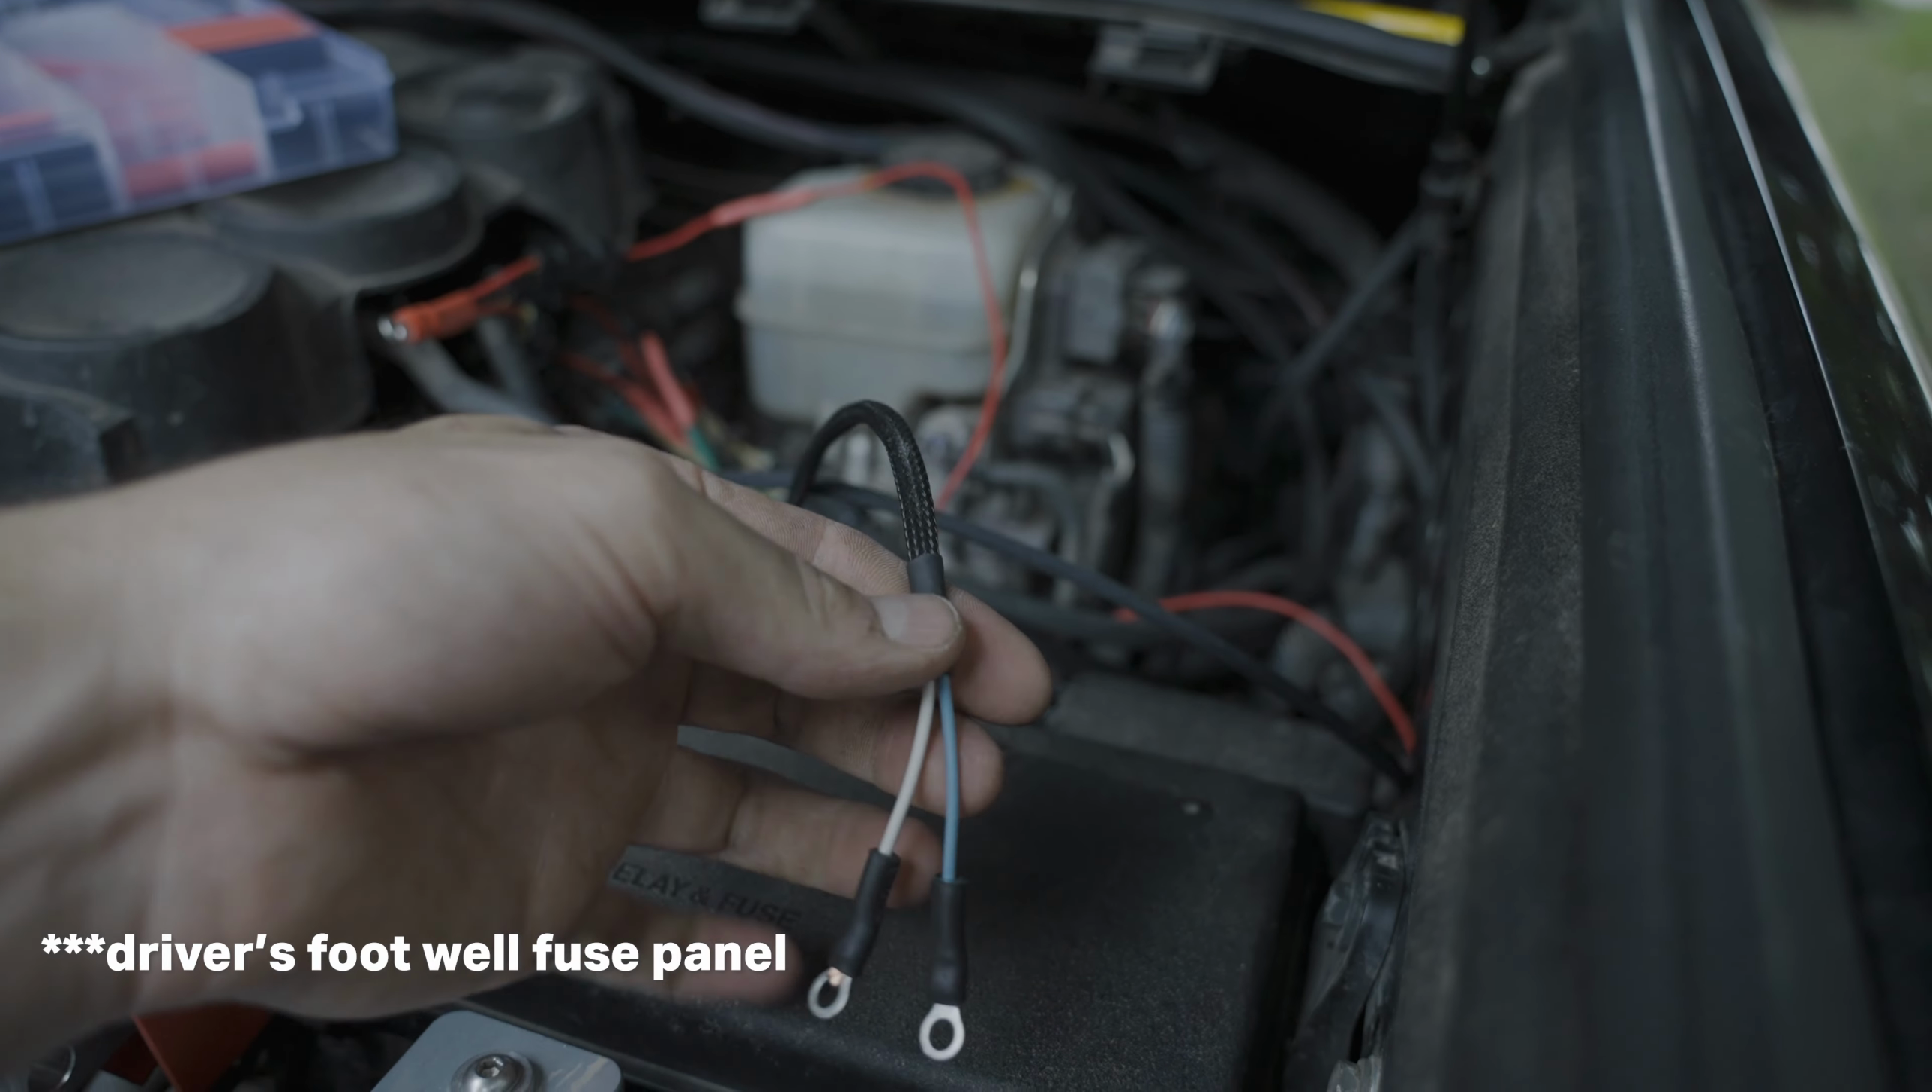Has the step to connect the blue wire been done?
No.